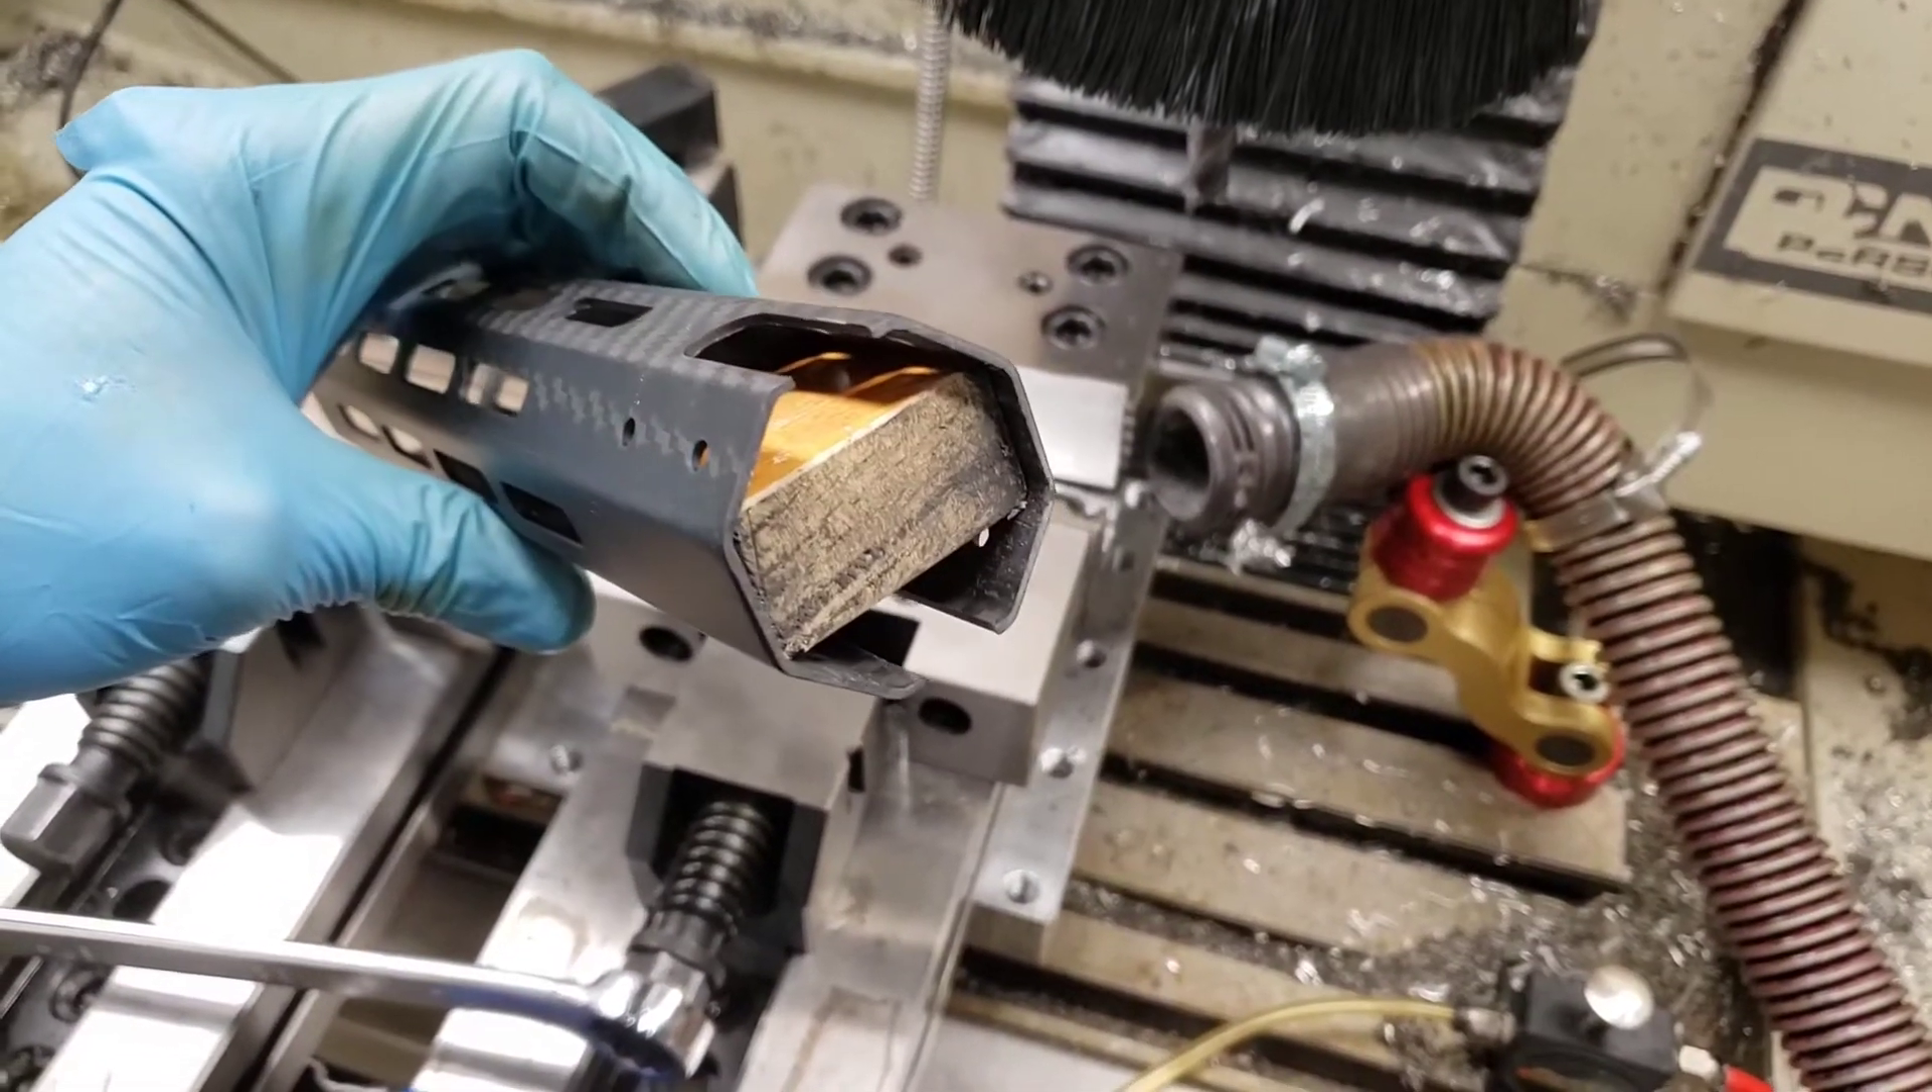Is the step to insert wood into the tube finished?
Yes.